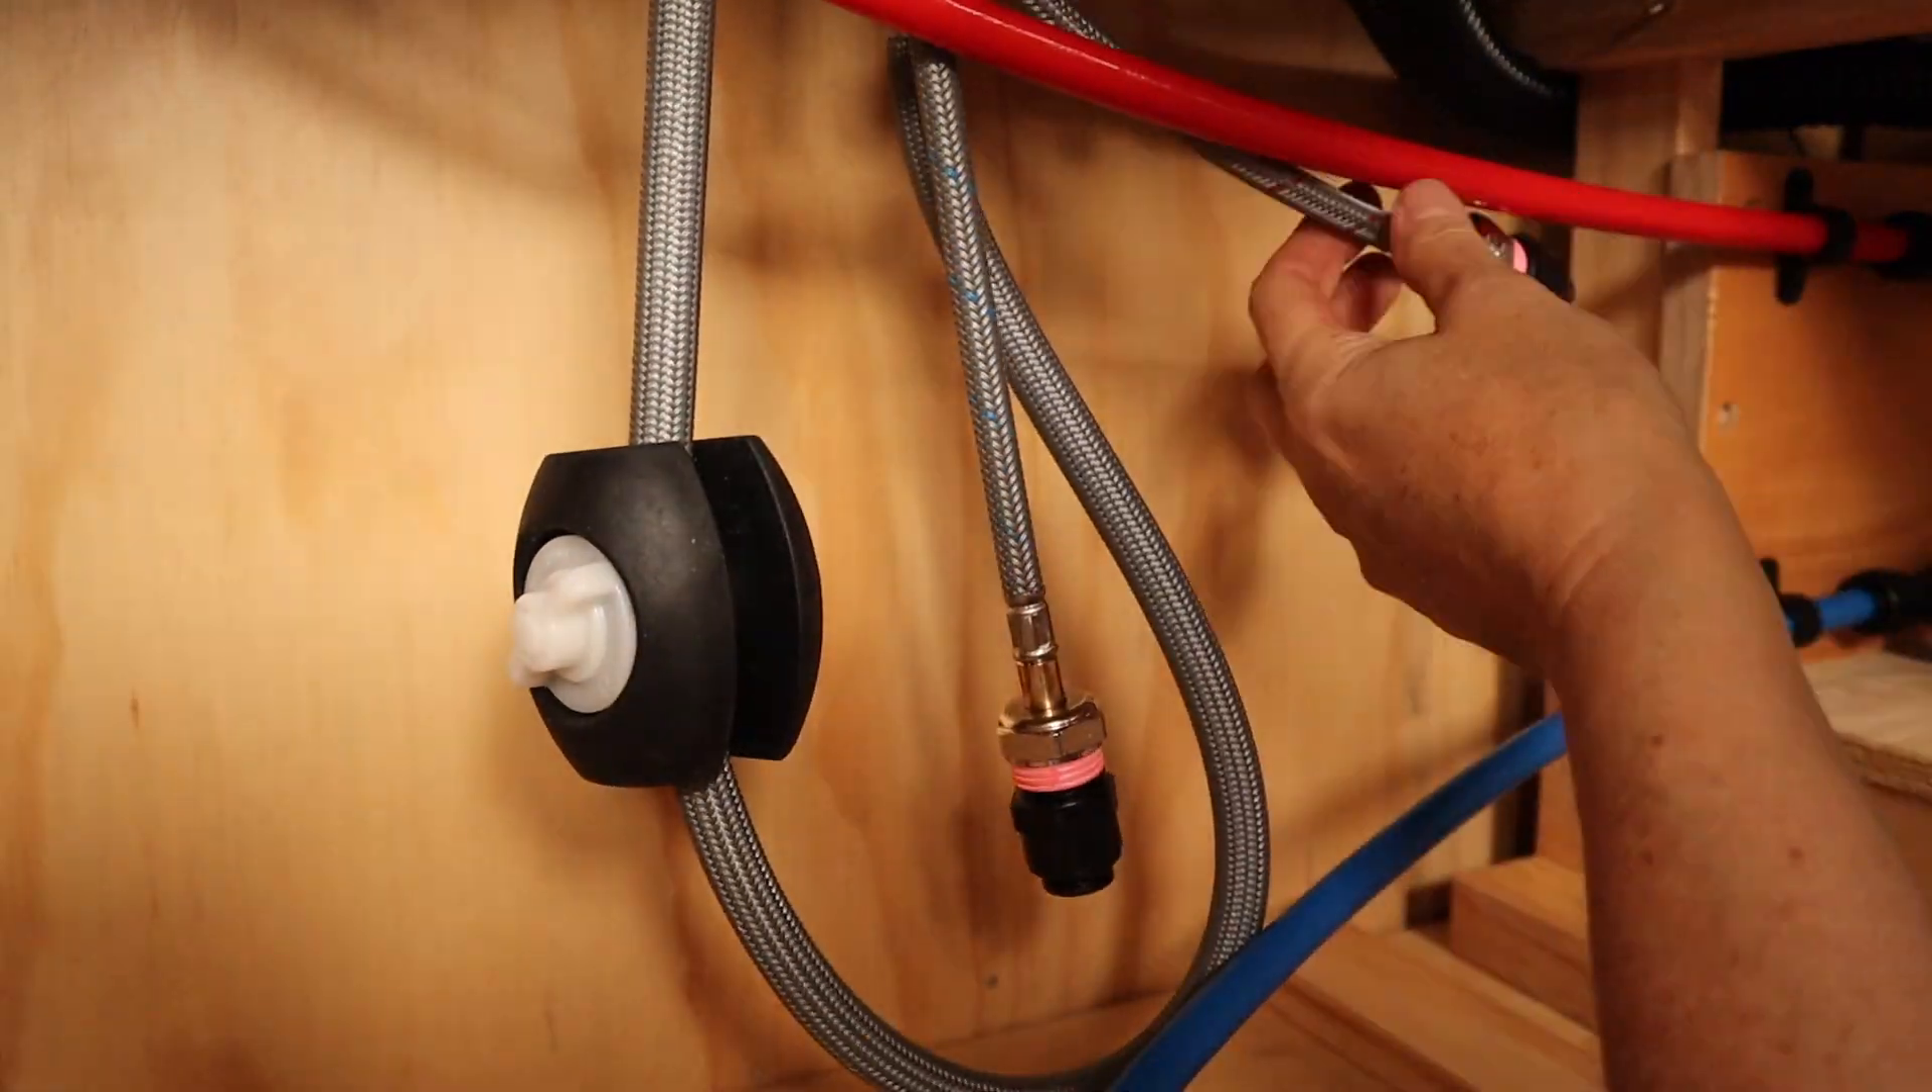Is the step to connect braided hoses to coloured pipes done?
No.